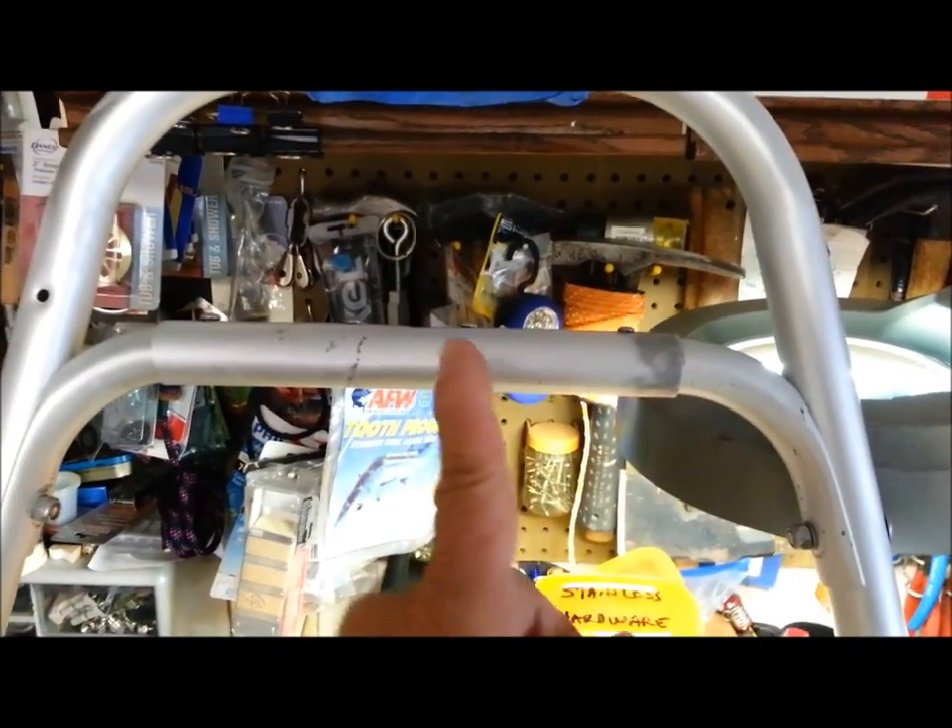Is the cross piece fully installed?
Yes.